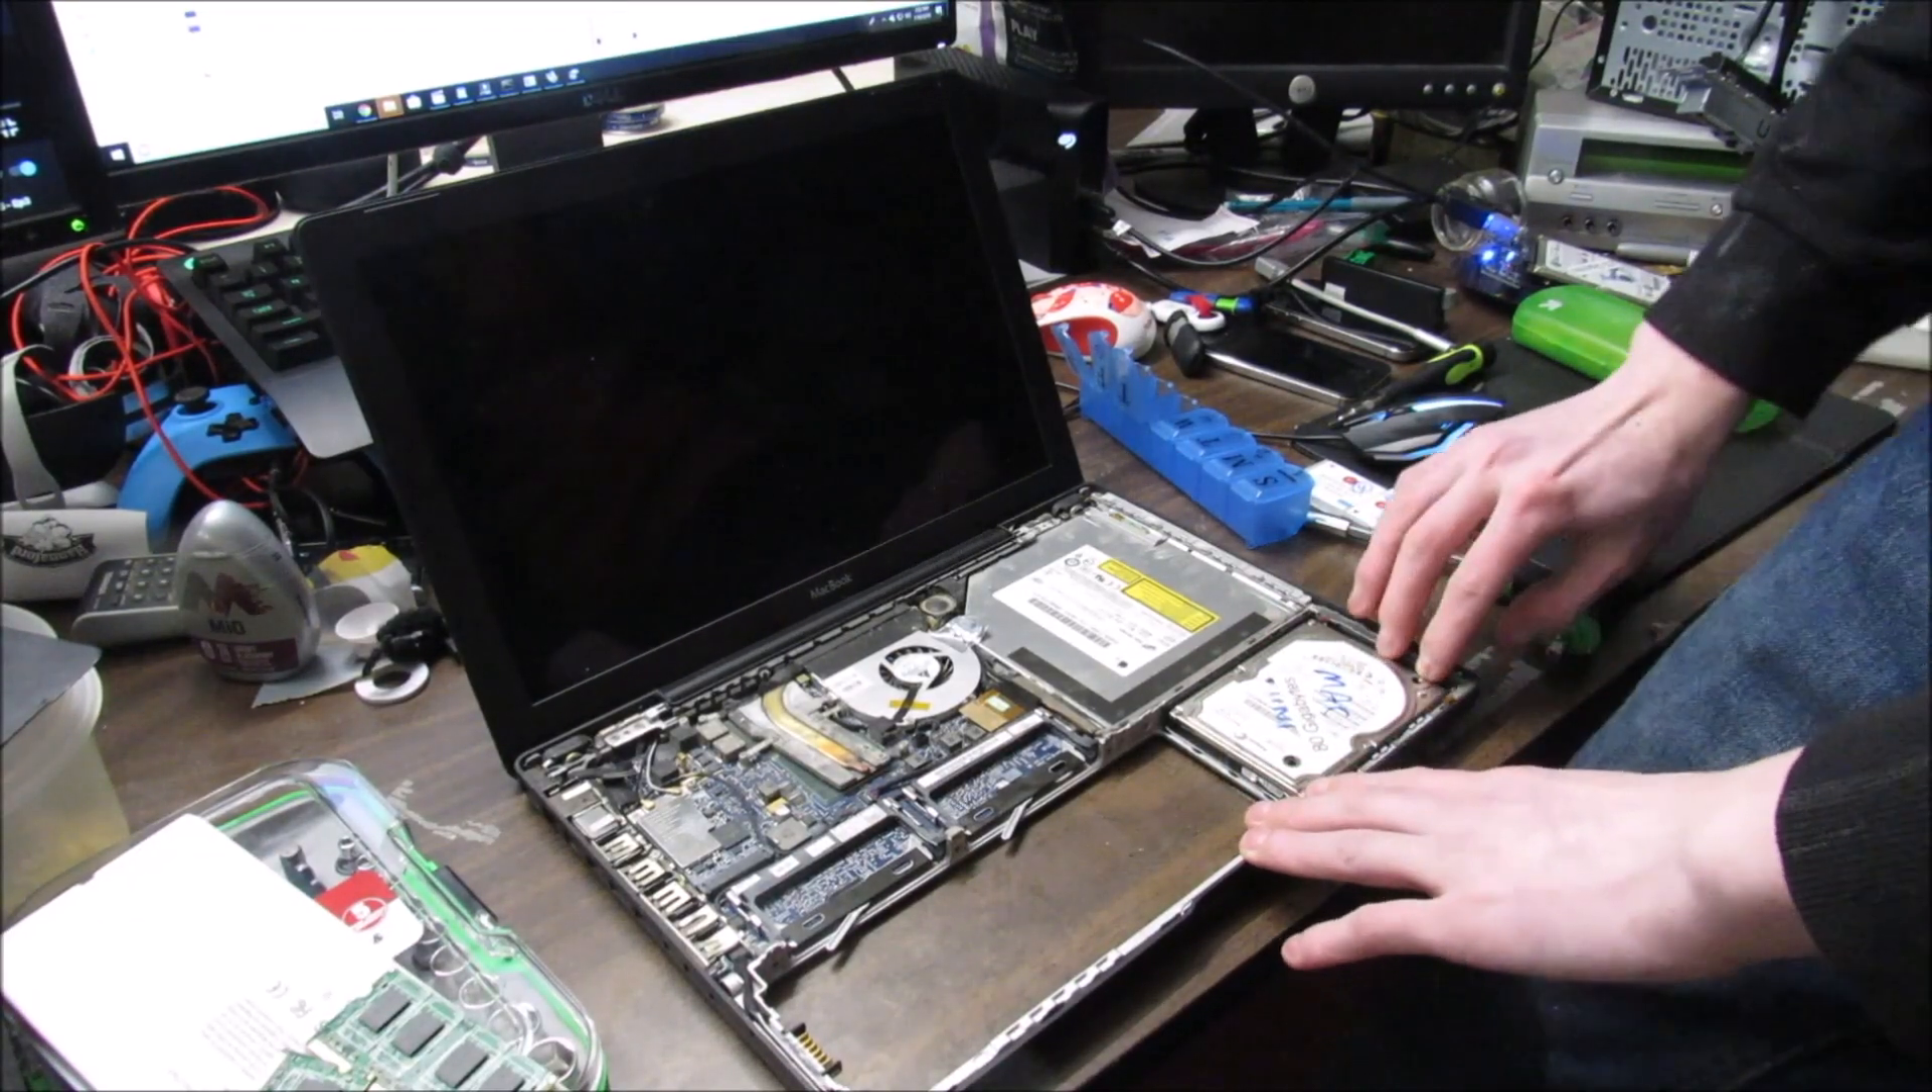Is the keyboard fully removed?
Yes.